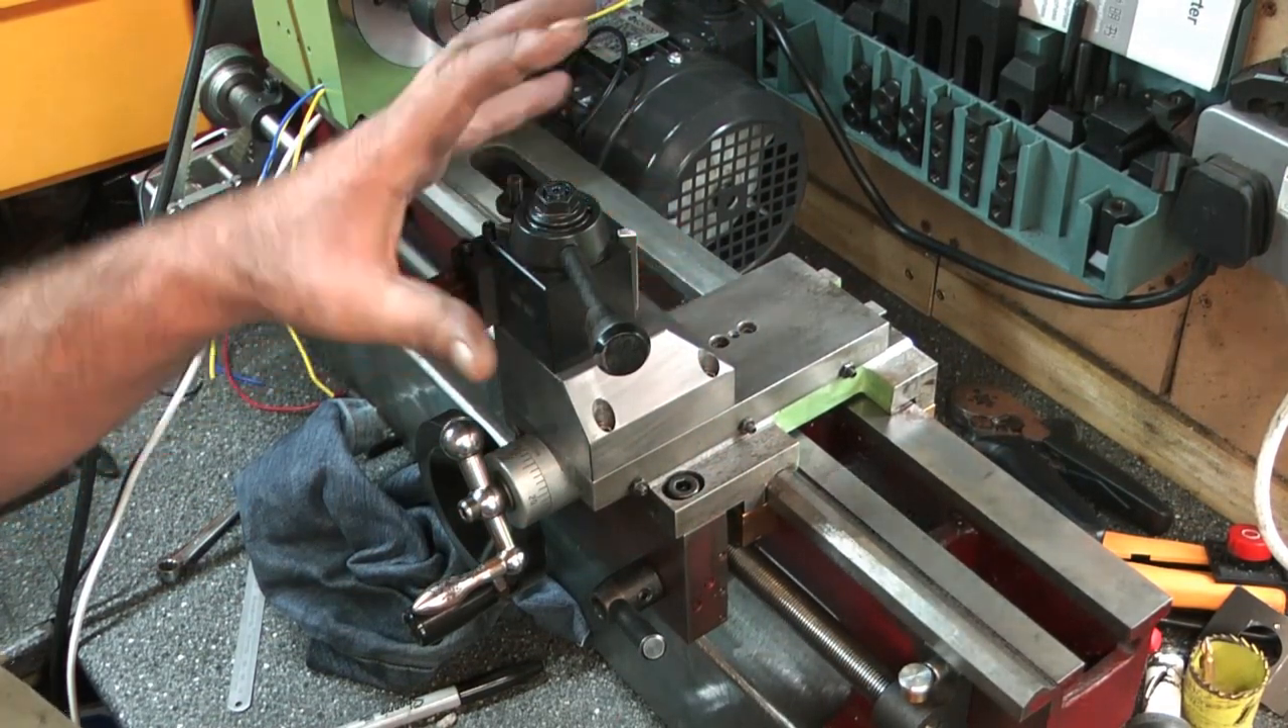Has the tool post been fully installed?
Yes.